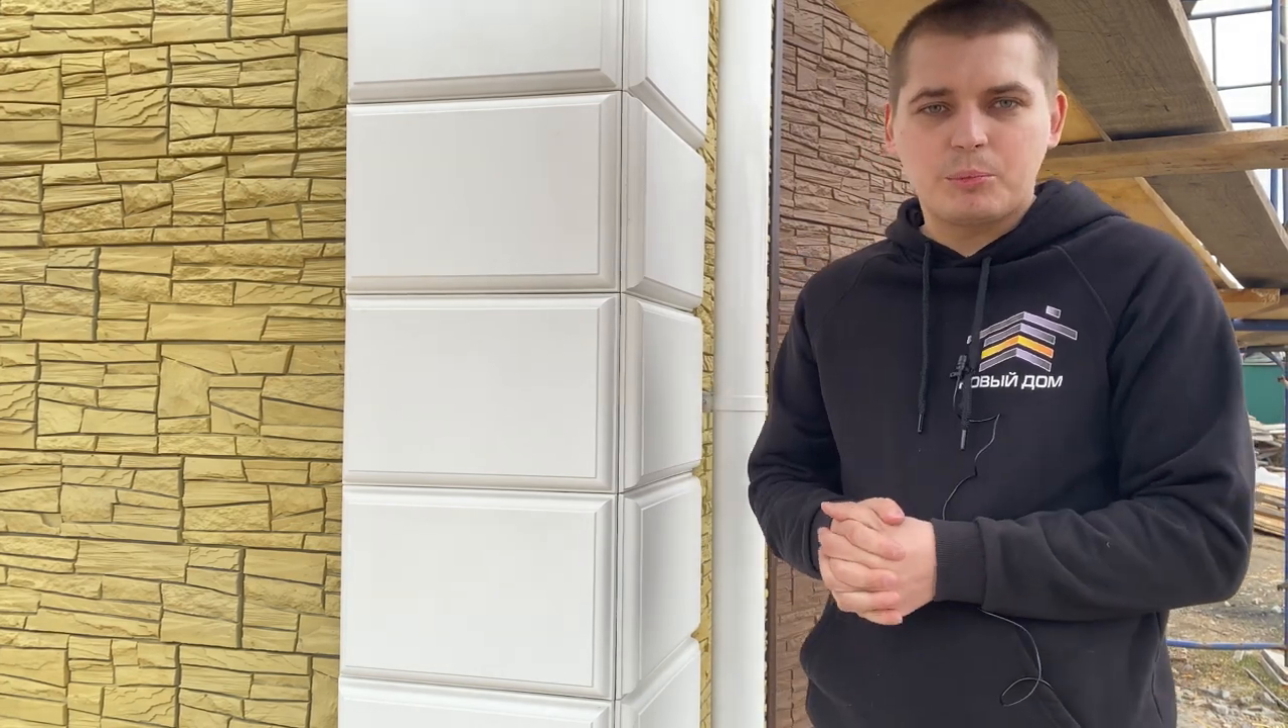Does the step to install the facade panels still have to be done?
No.